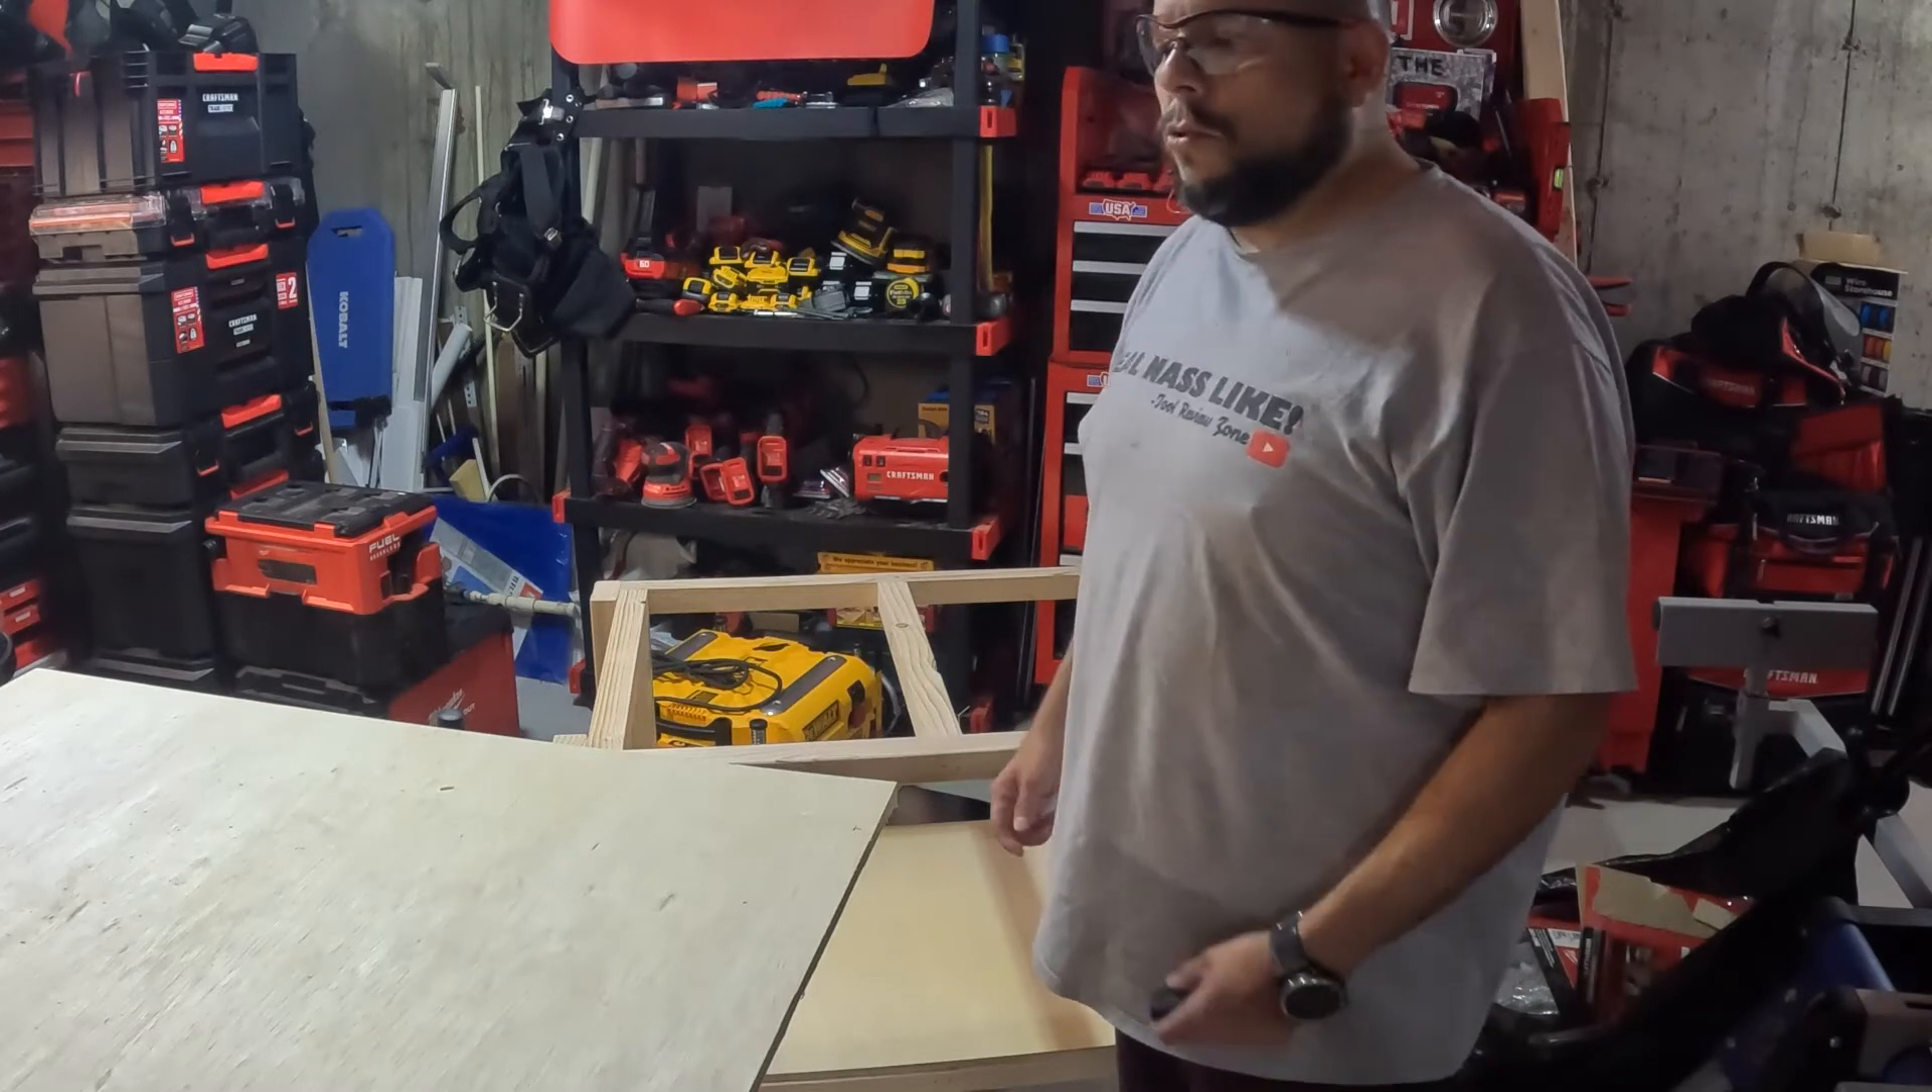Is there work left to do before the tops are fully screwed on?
Yes.